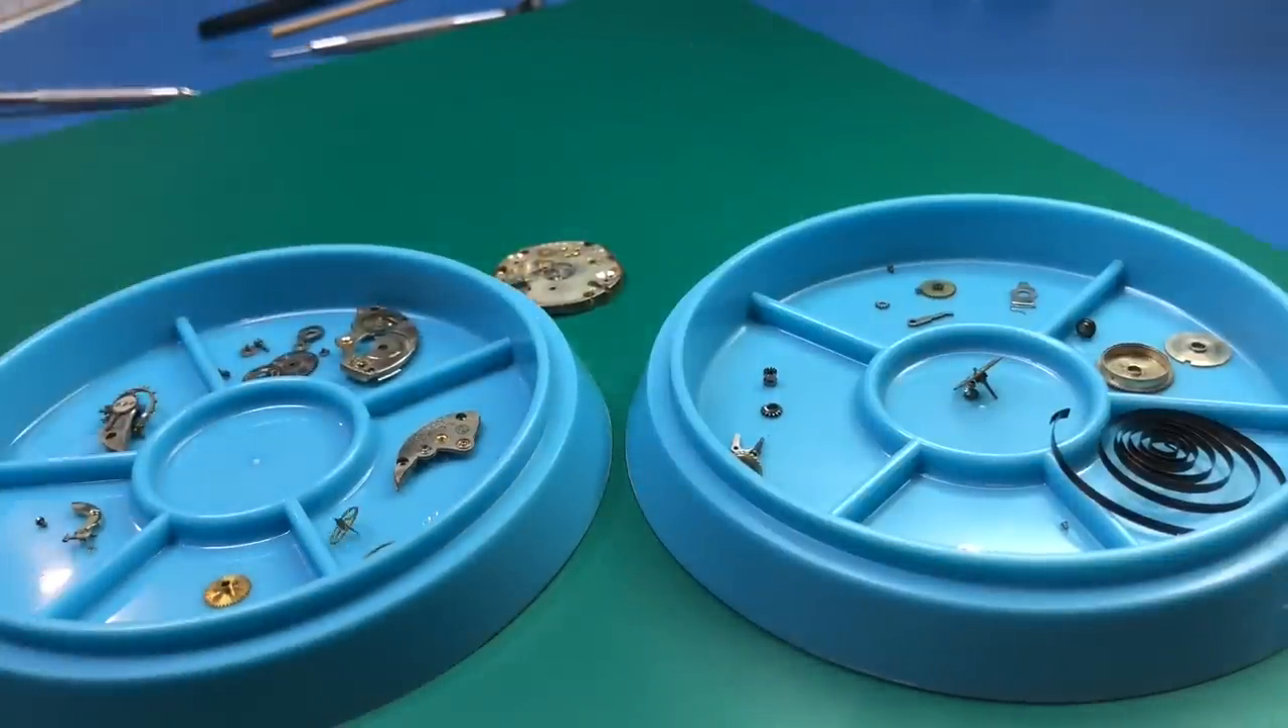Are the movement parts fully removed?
Yes.